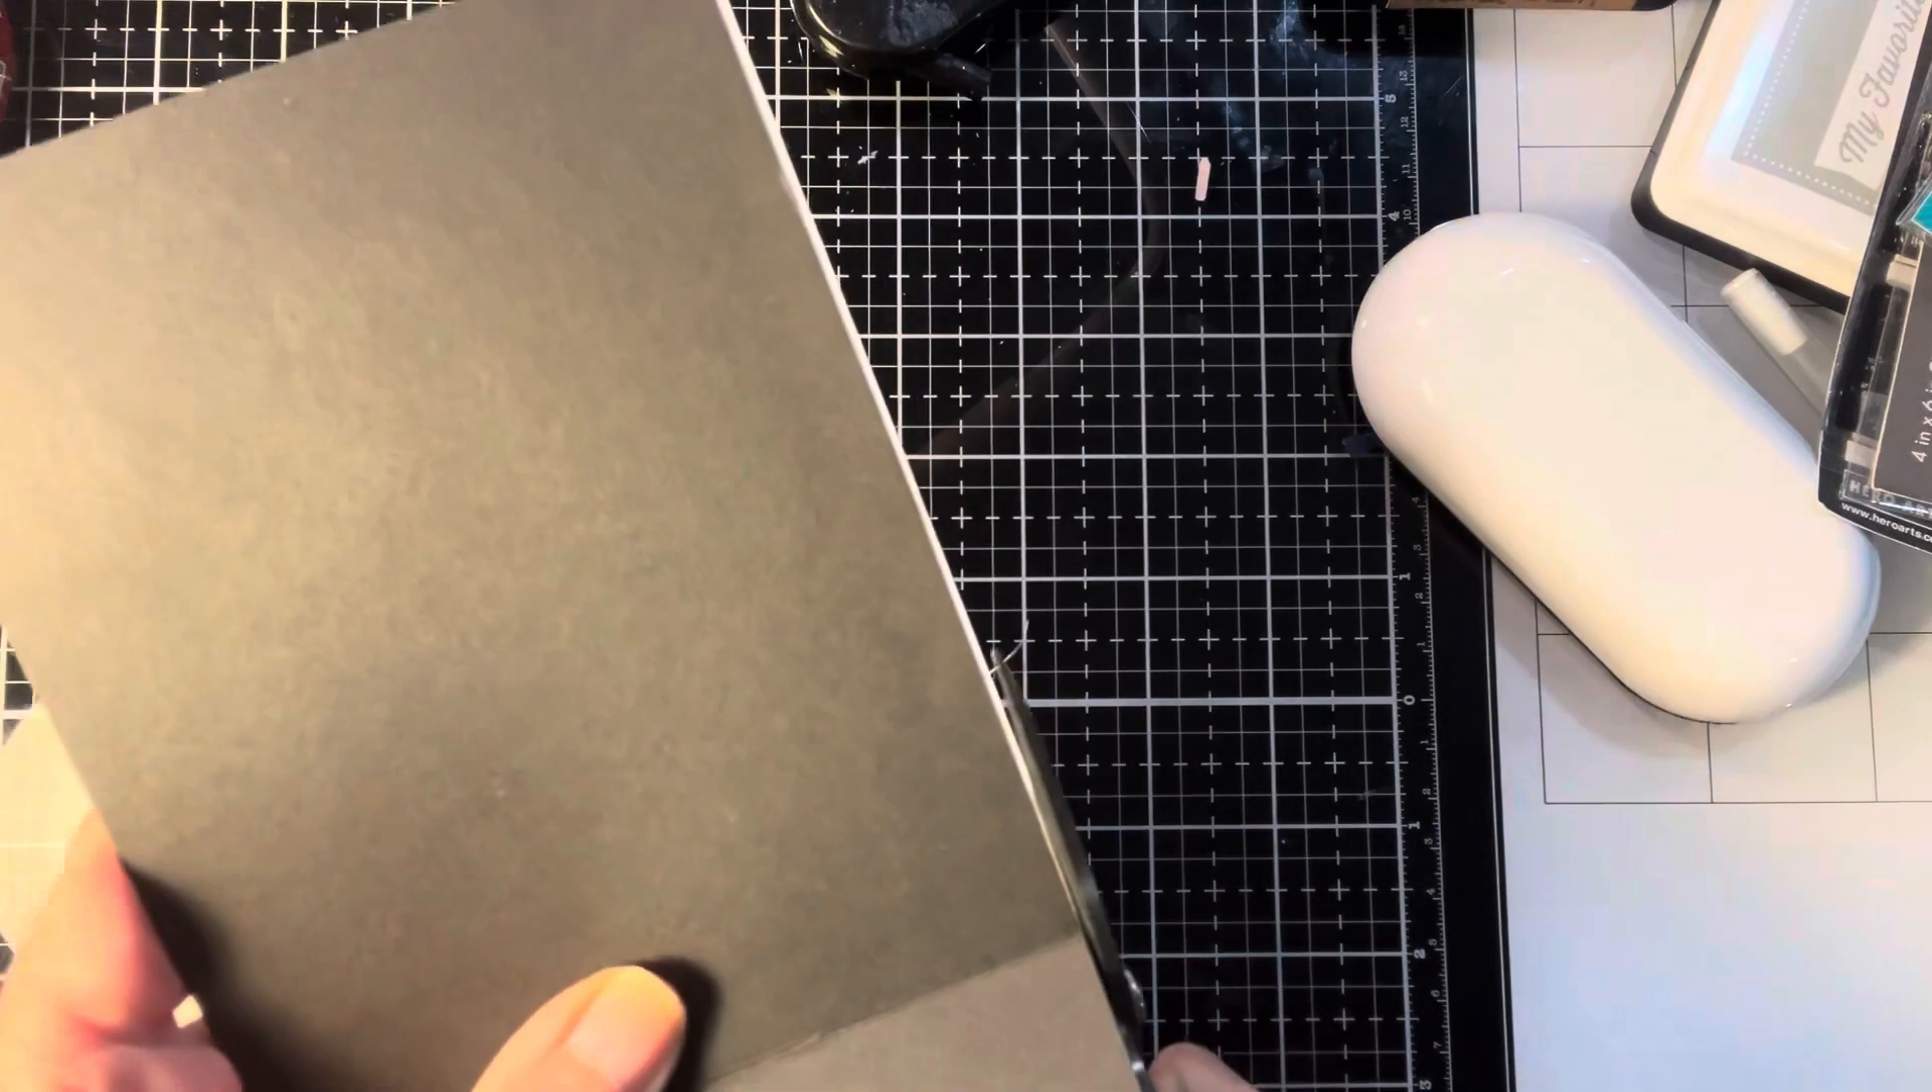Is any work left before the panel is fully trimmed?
Yes.